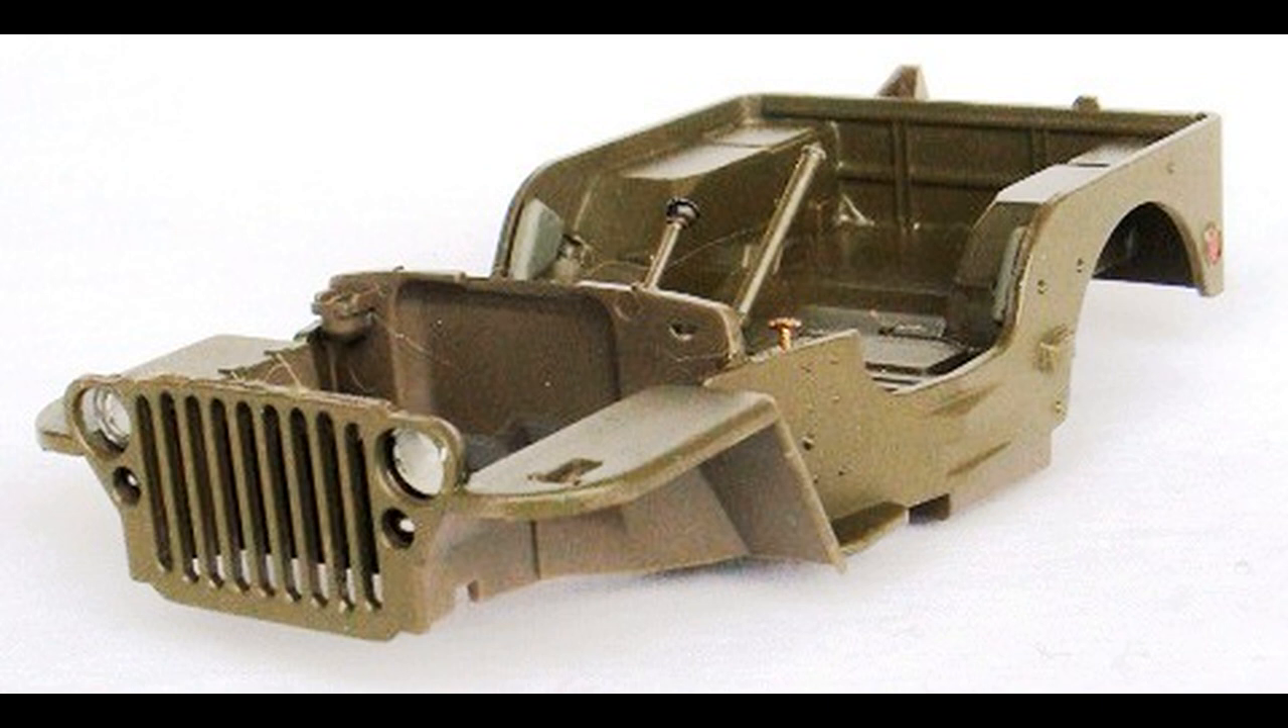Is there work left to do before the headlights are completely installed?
No.